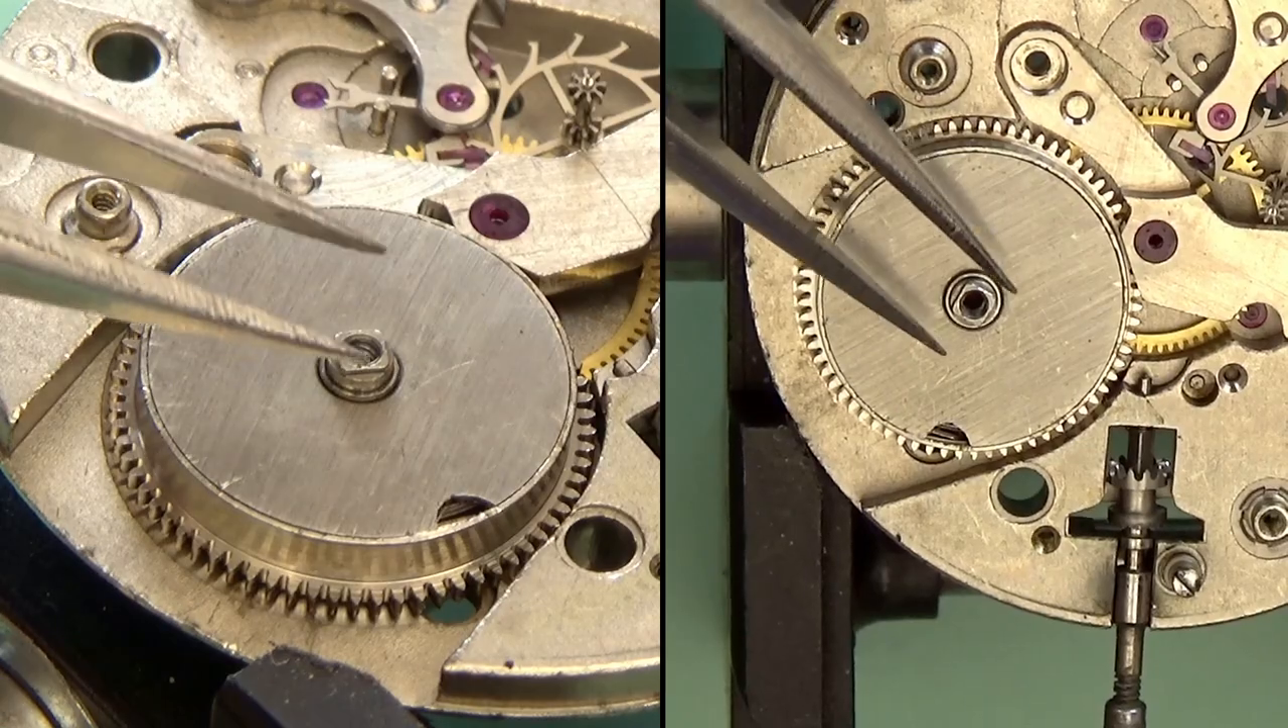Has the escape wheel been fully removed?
No.